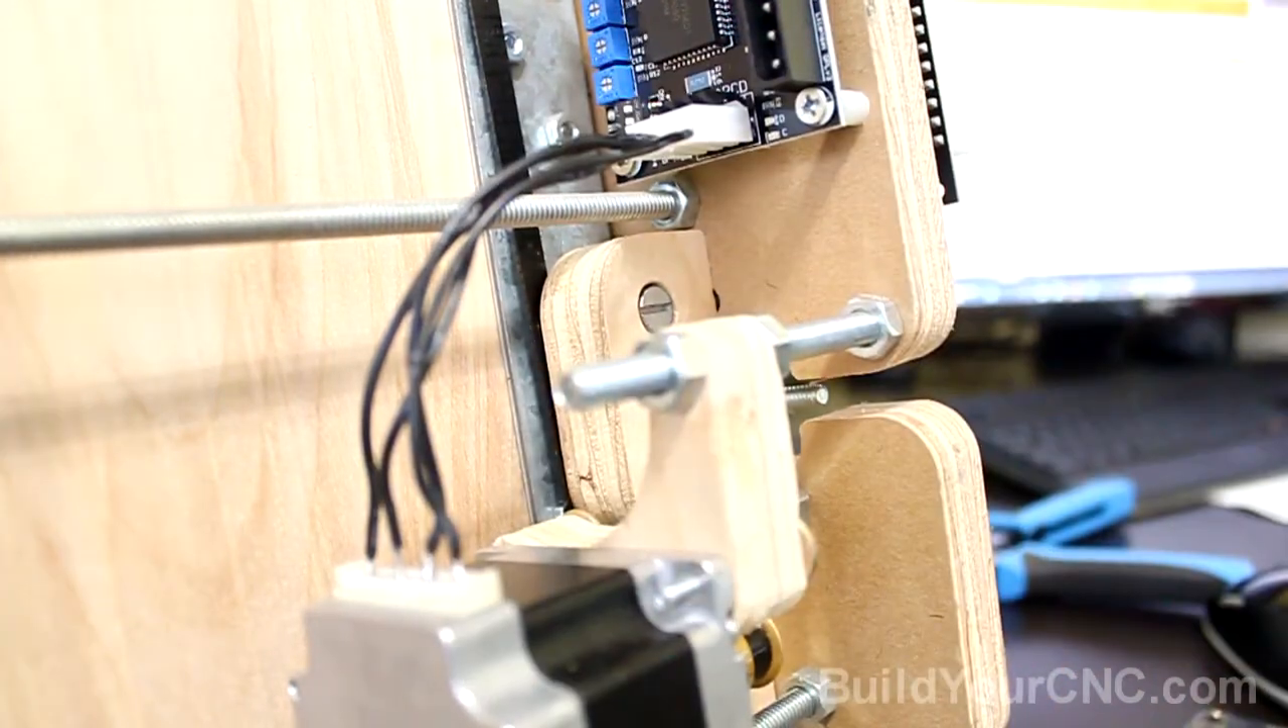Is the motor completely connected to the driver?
Yes.